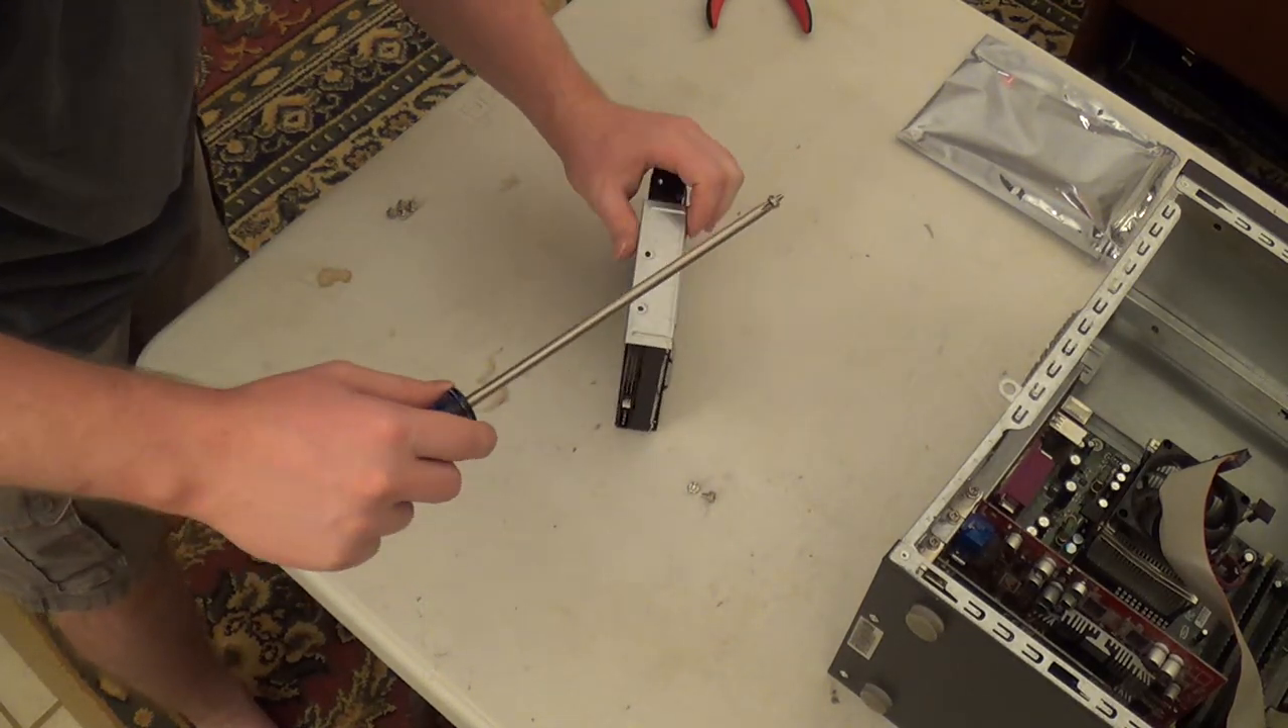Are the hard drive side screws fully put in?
No.